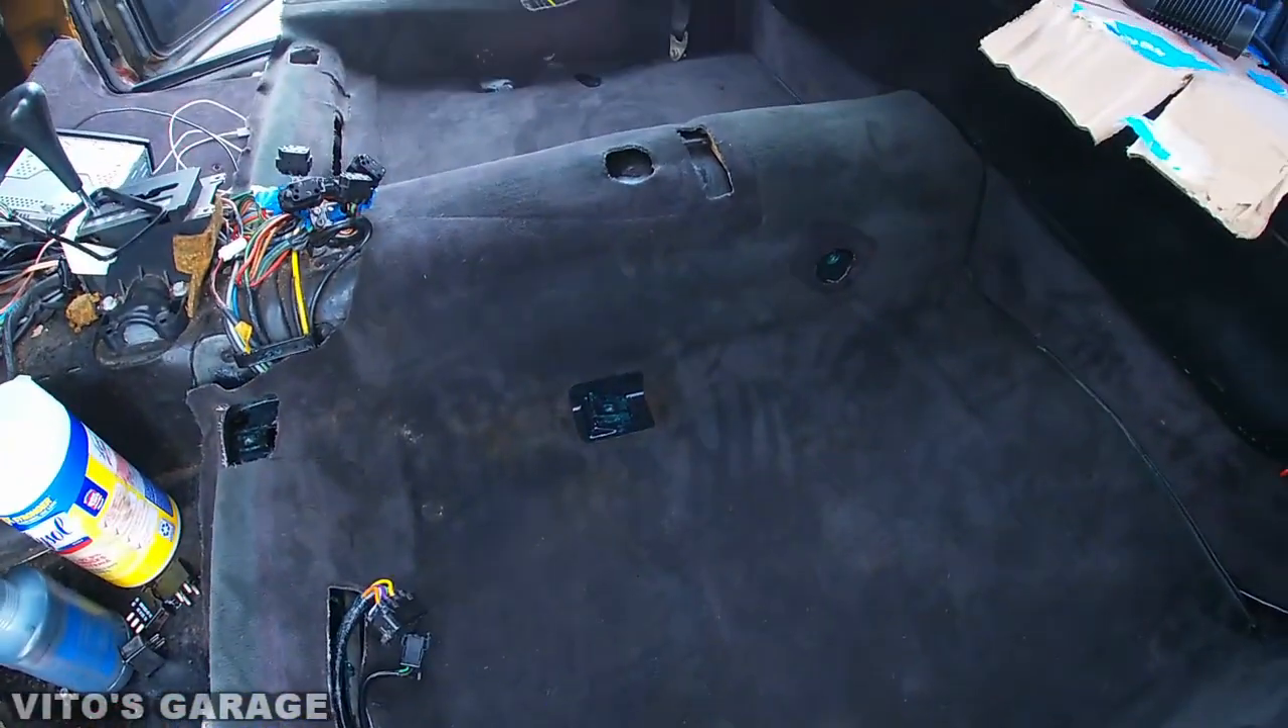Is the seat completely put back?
No.